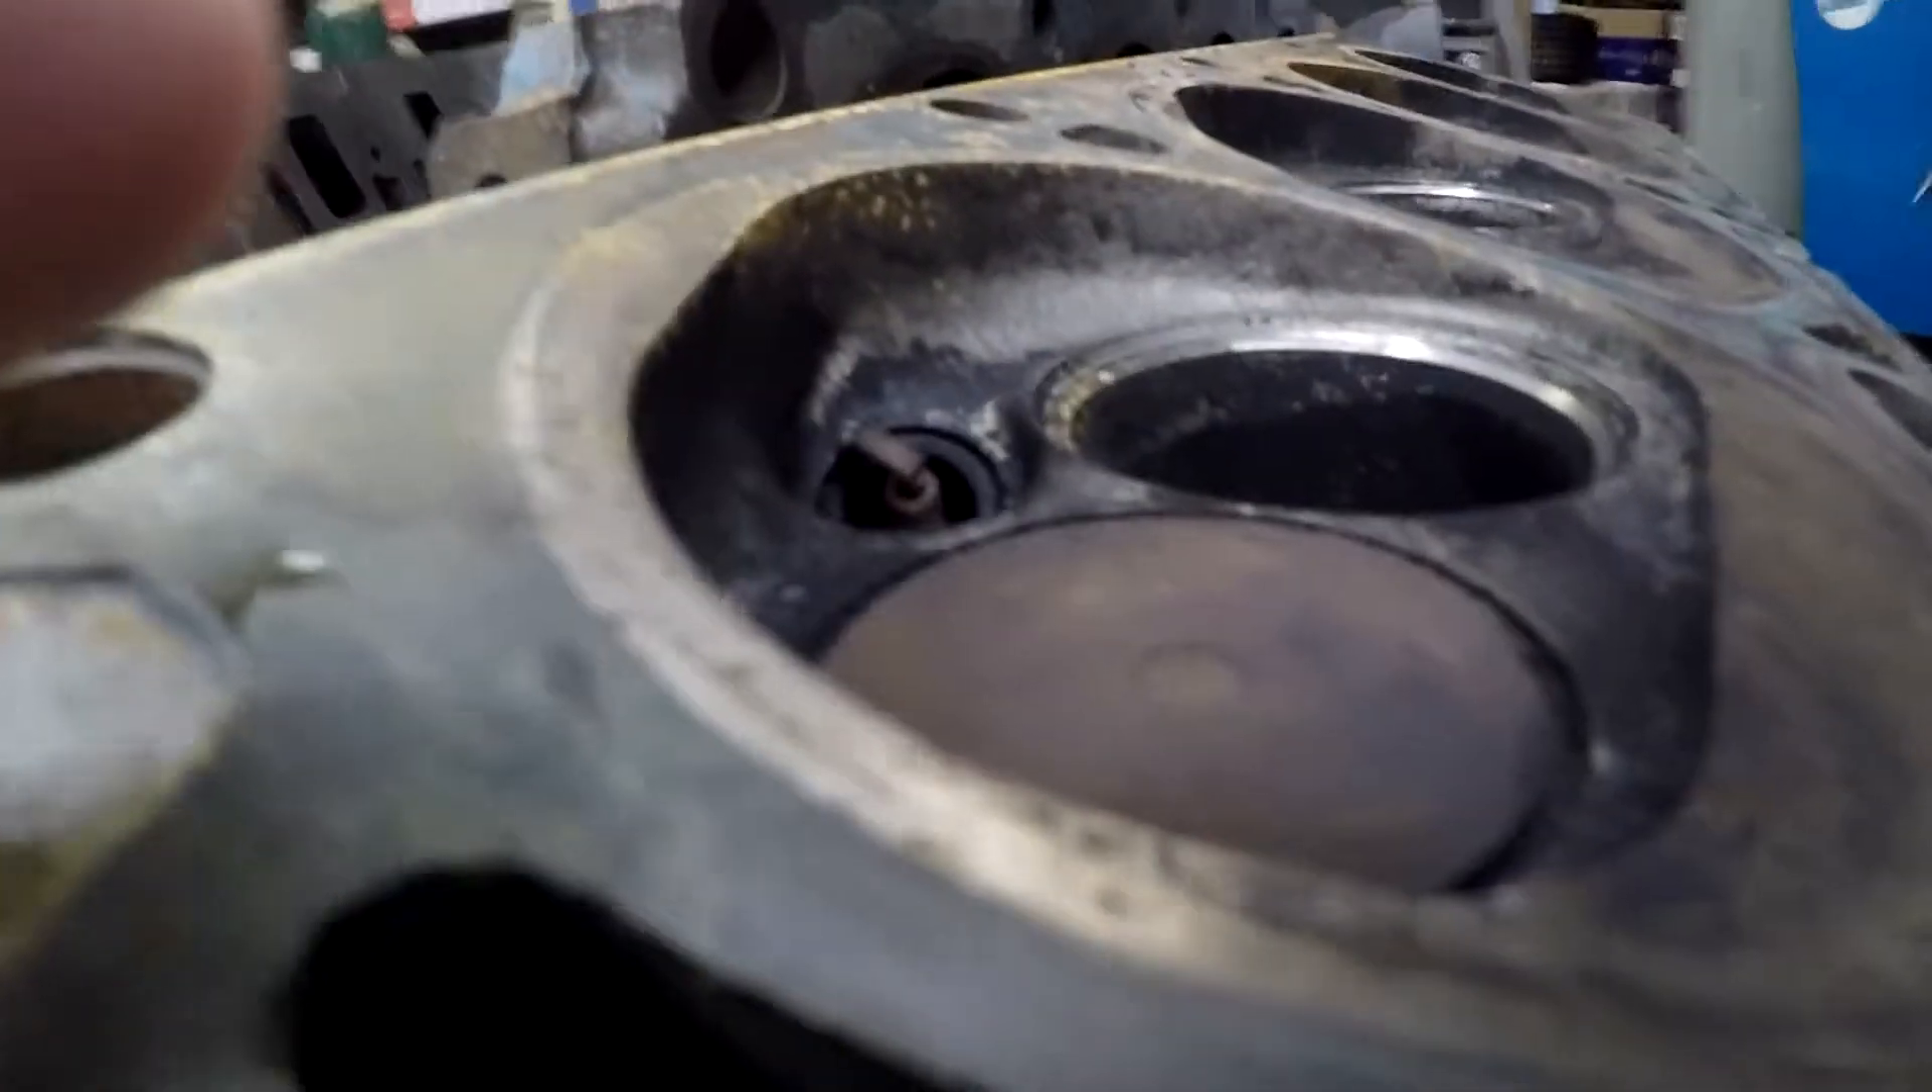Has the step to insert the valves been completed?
No.